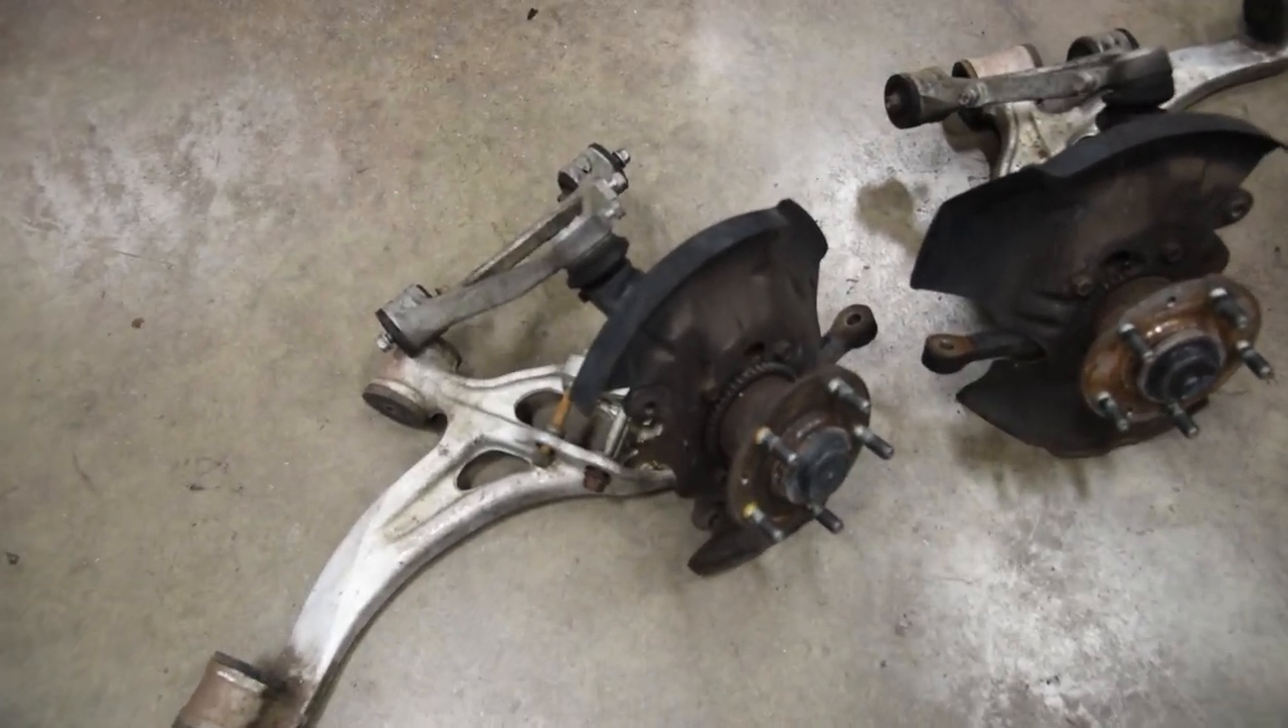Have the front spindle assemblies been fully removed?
Yes.